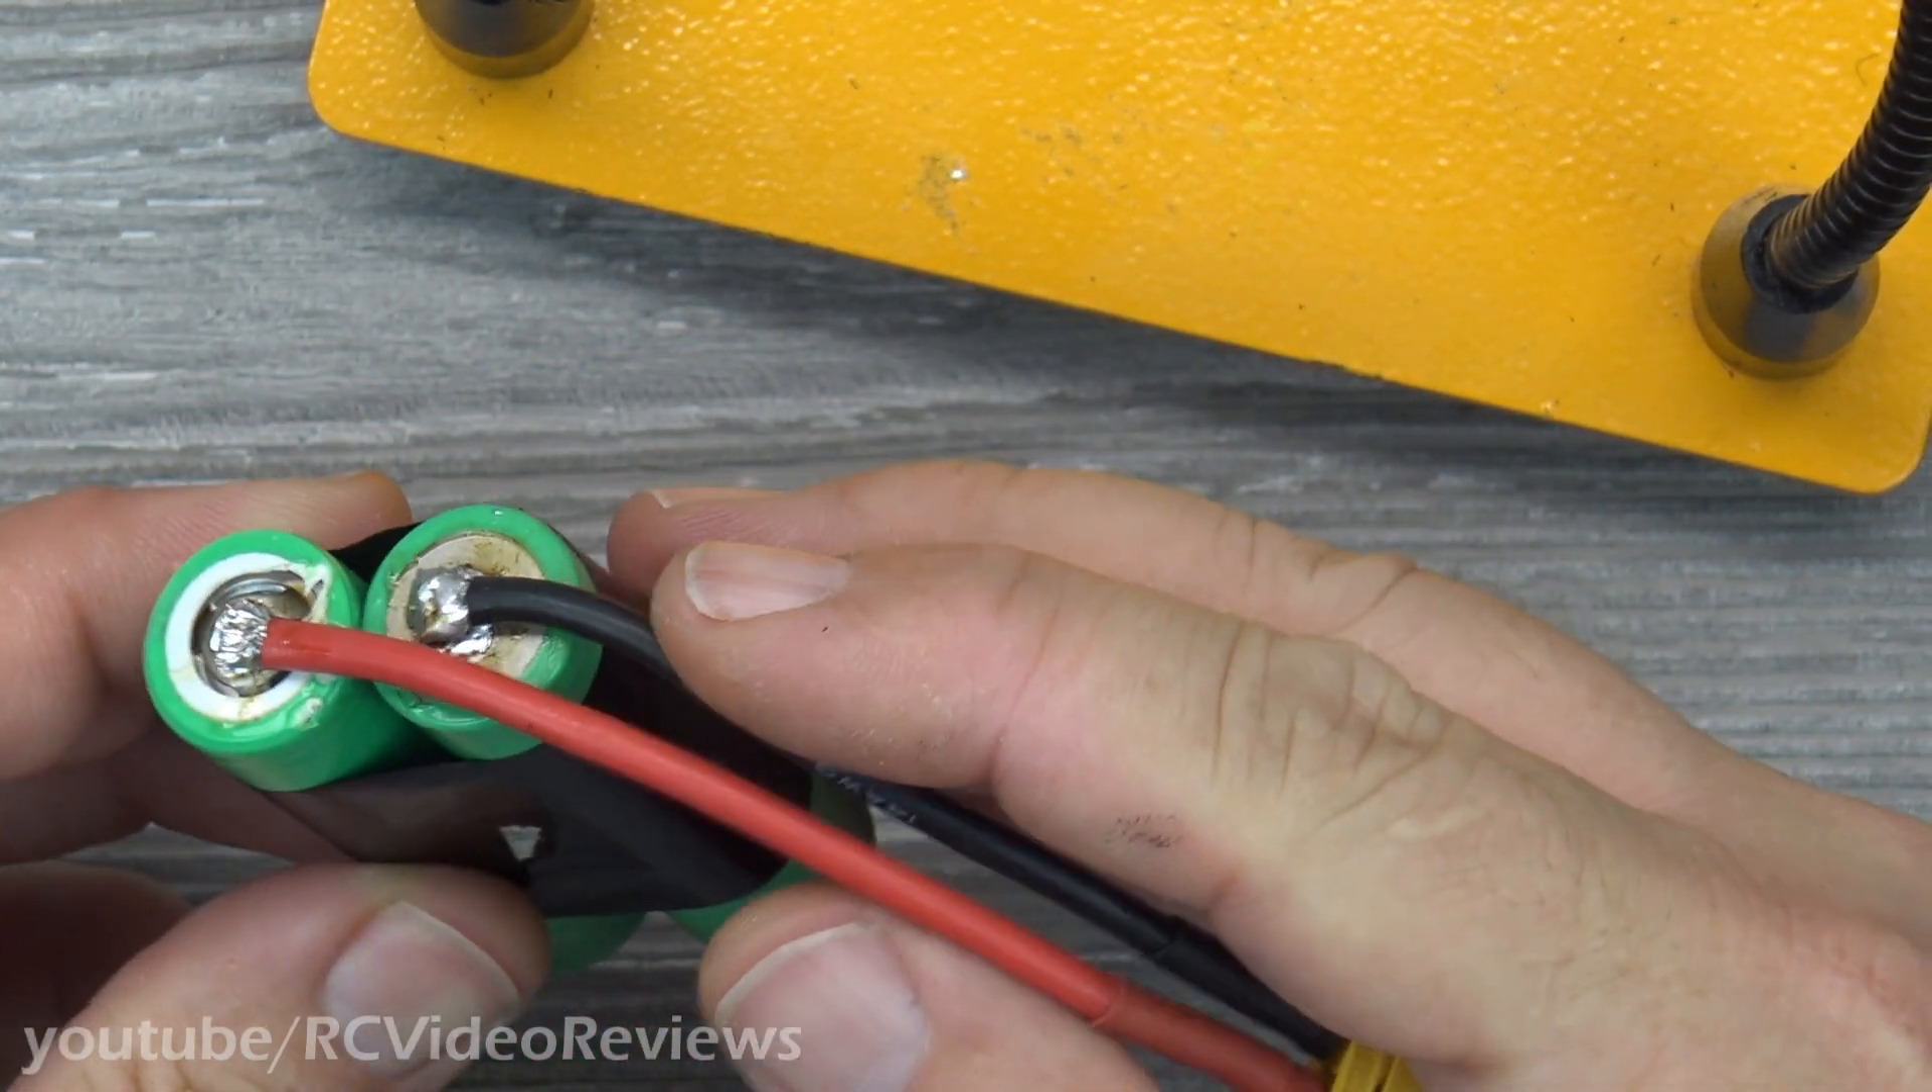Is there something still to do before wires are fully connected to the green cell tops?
No.